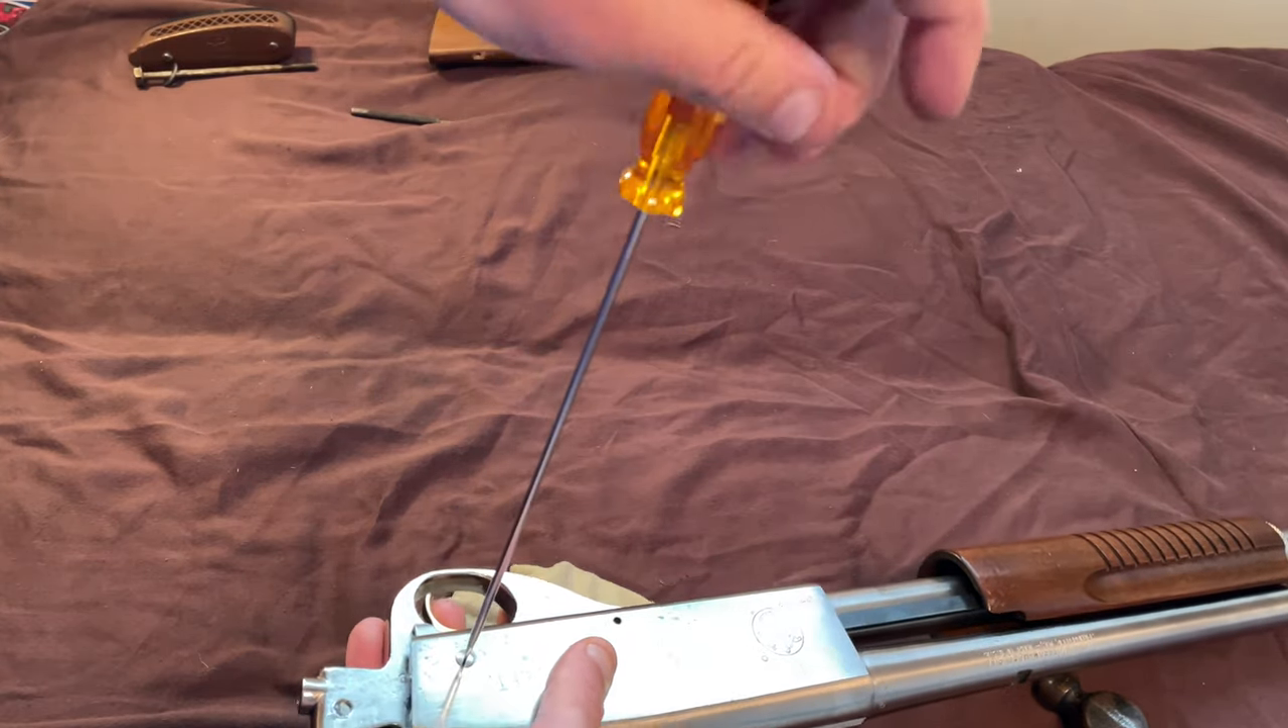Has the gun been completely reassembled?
No.